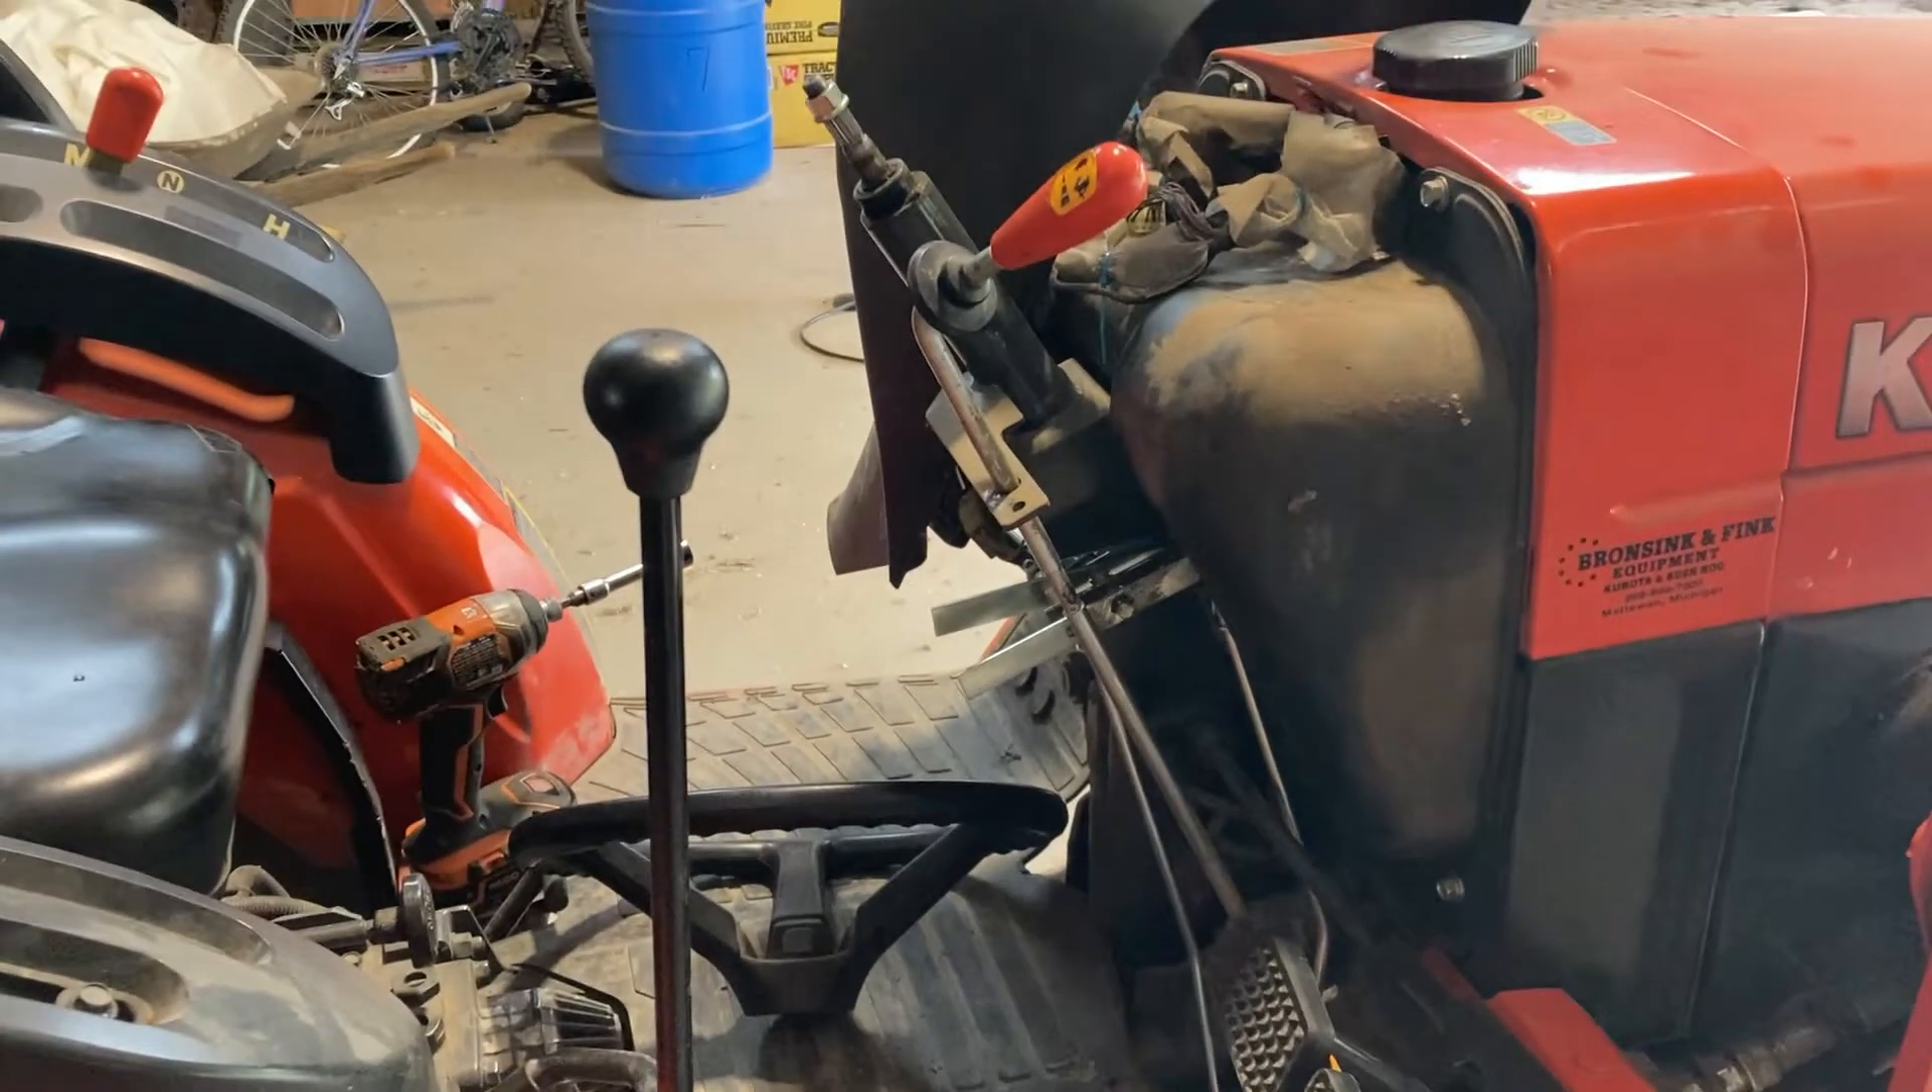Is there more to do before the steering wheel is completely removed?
No.